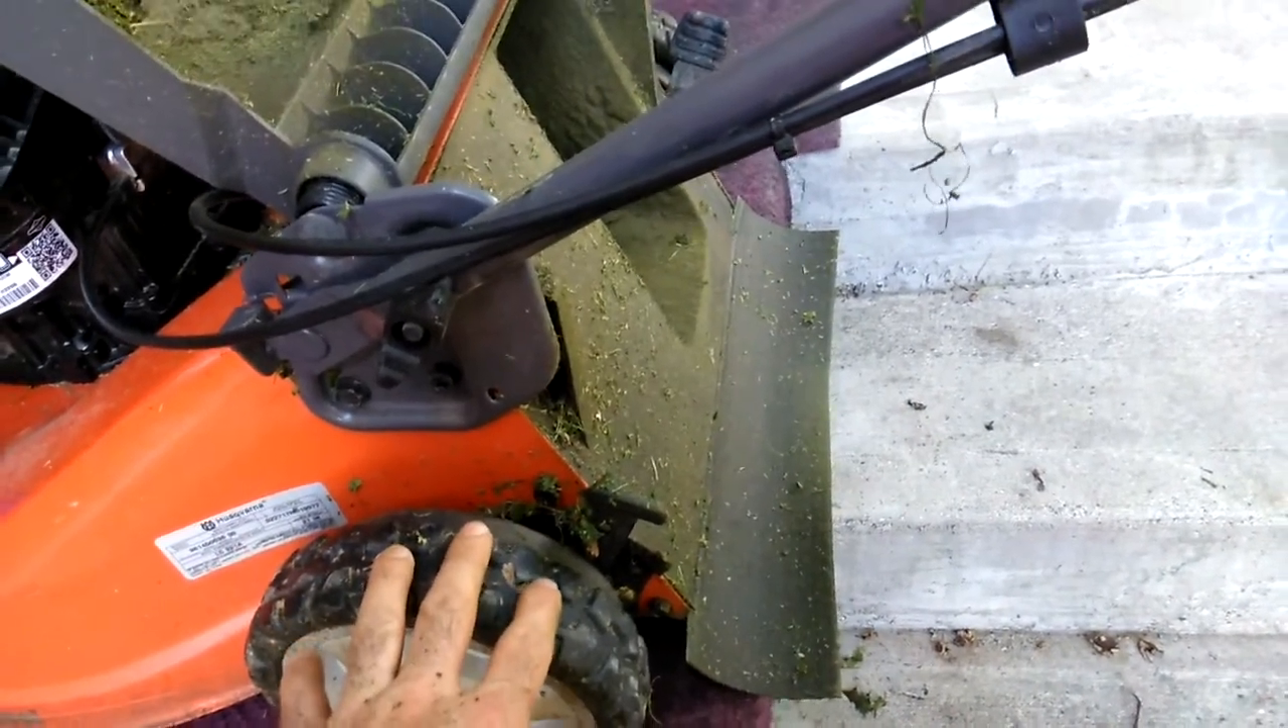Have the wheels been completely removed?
No.